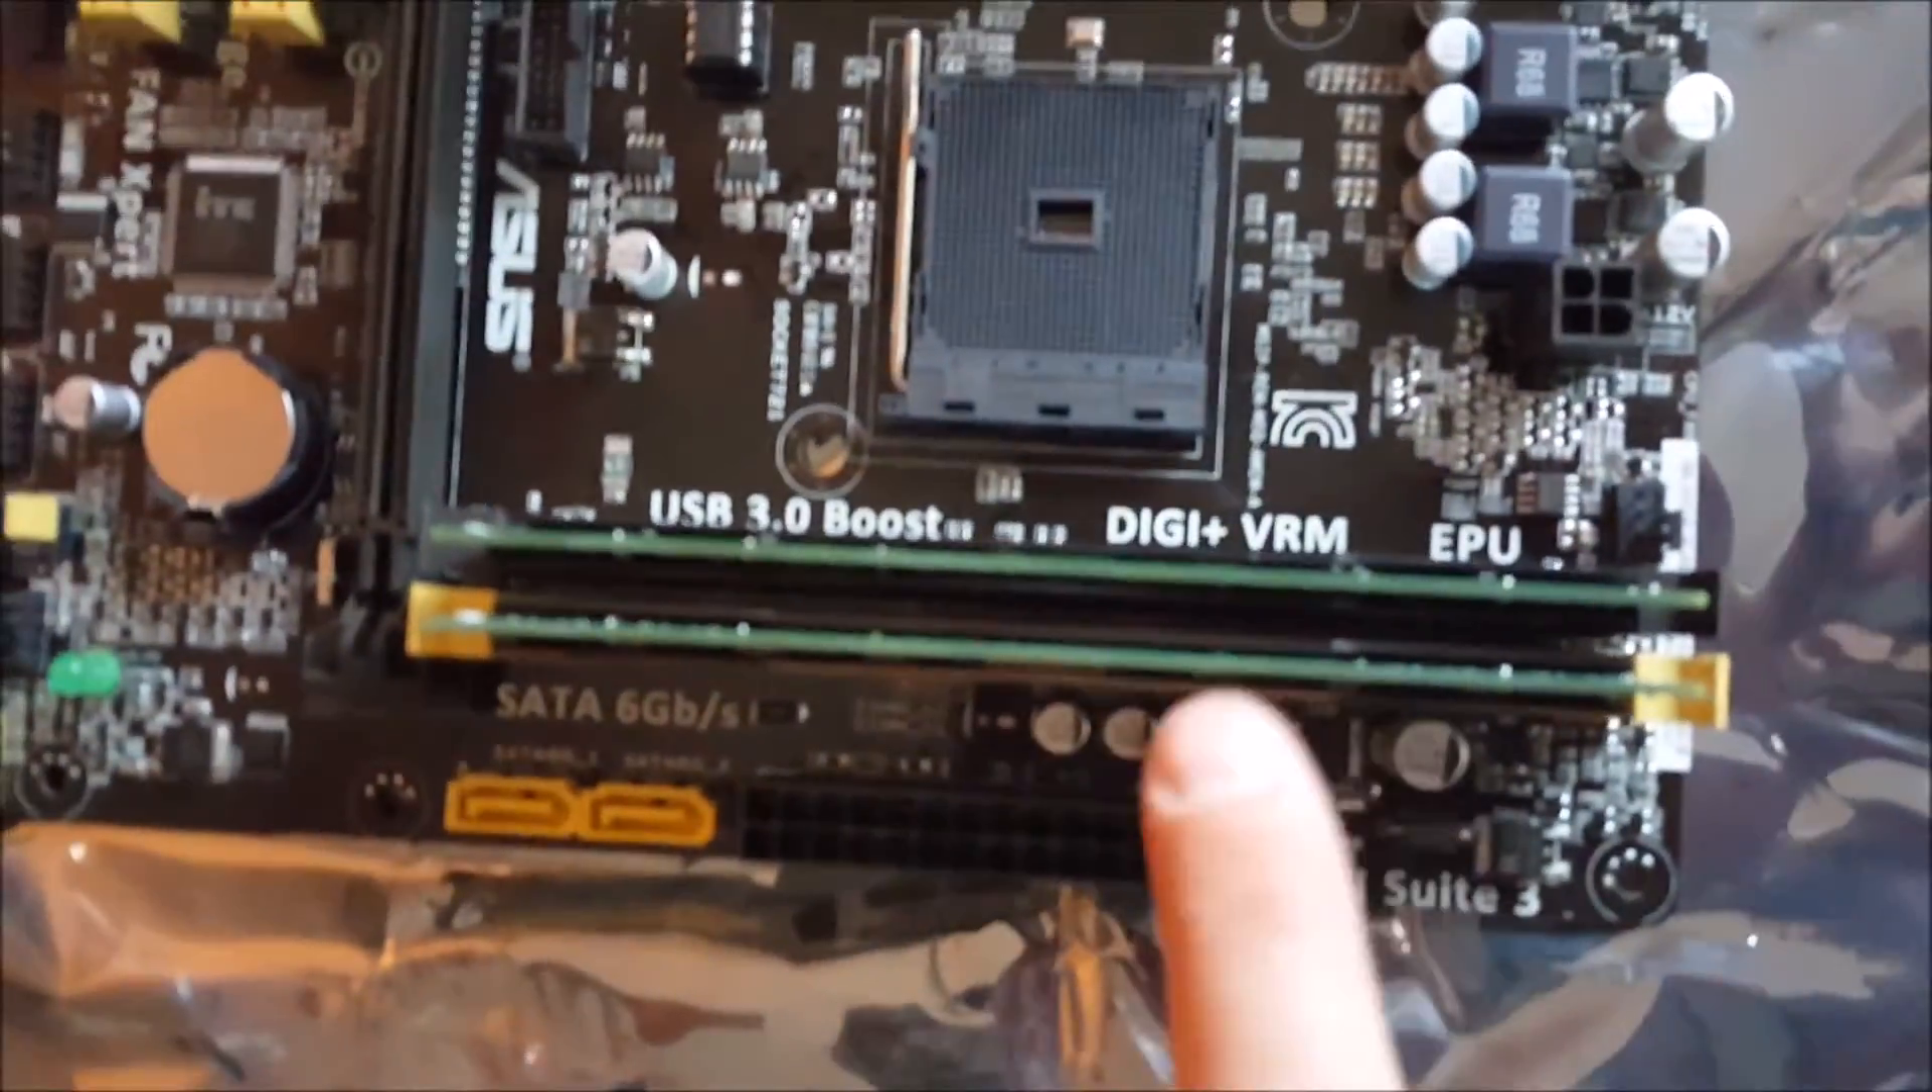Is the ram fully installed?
Yes.